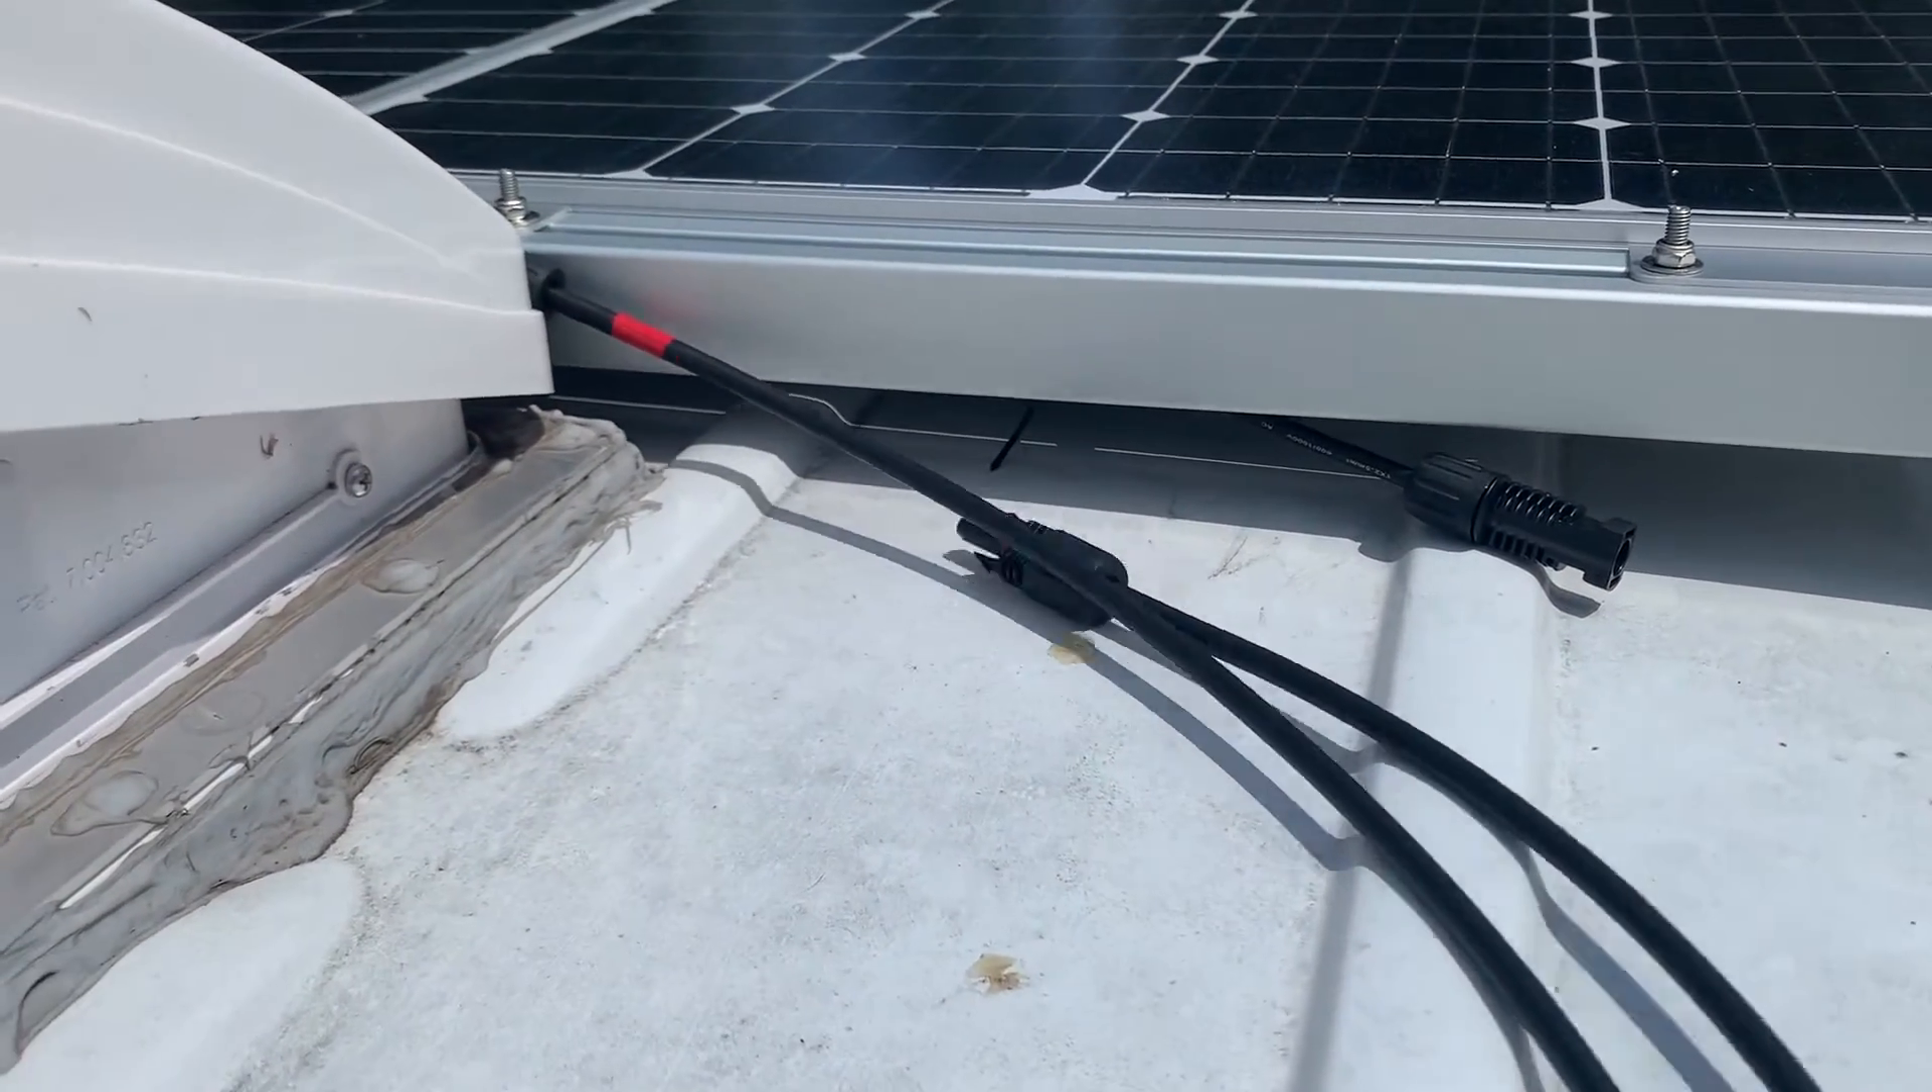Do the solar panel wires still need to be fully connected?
Yes.